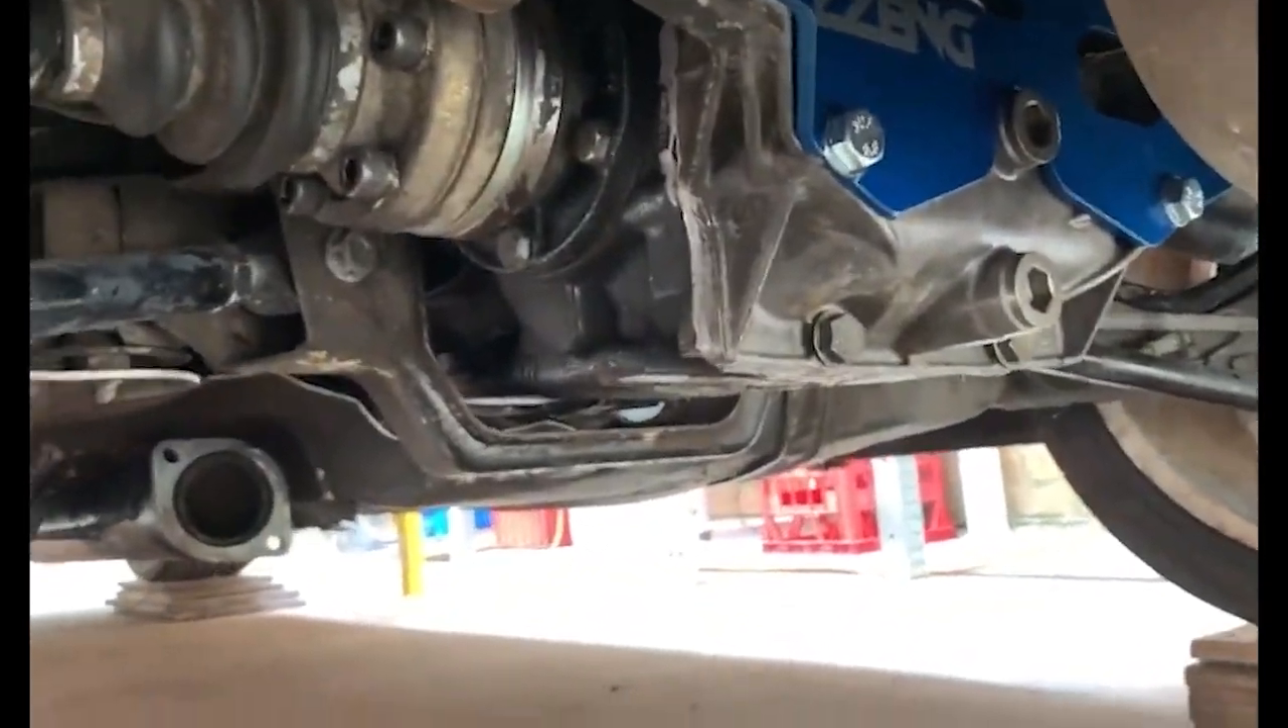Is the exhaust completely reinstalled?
No.